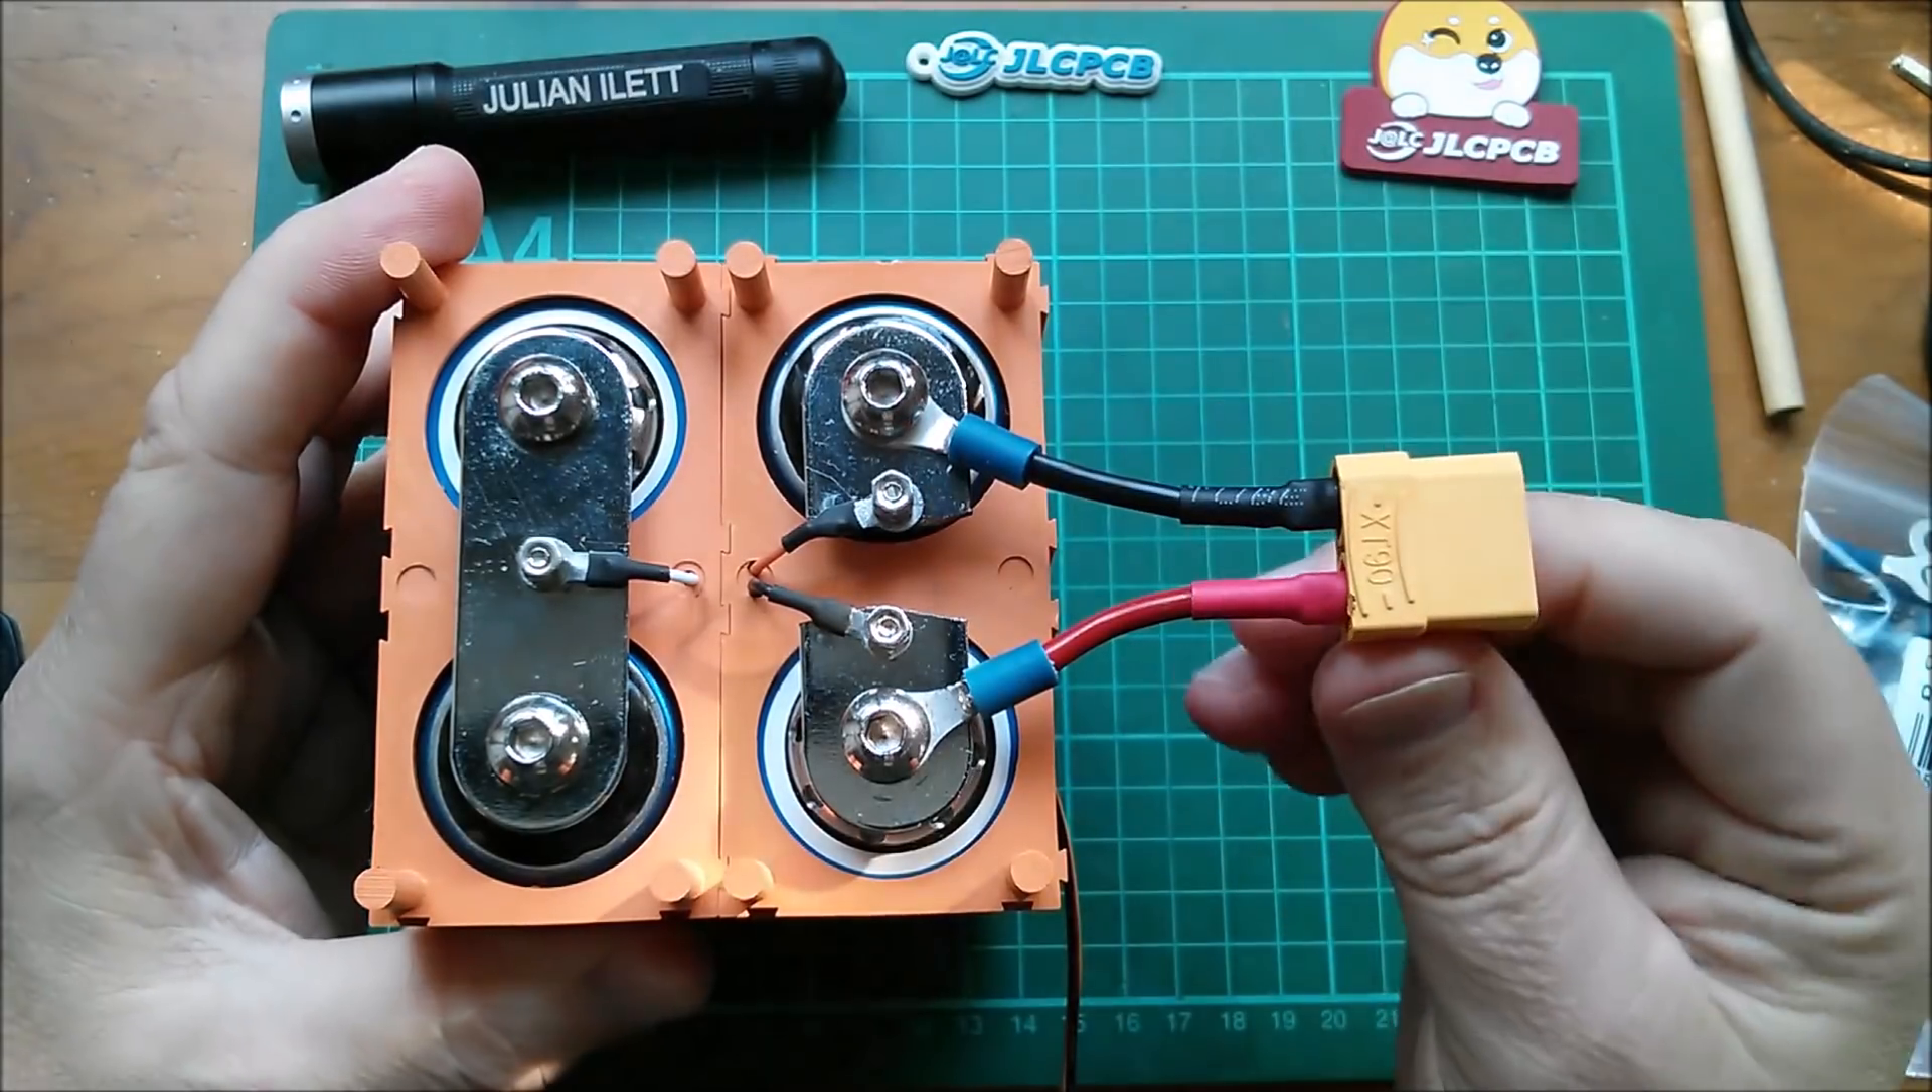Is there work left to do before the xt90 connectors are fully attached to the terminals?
No.